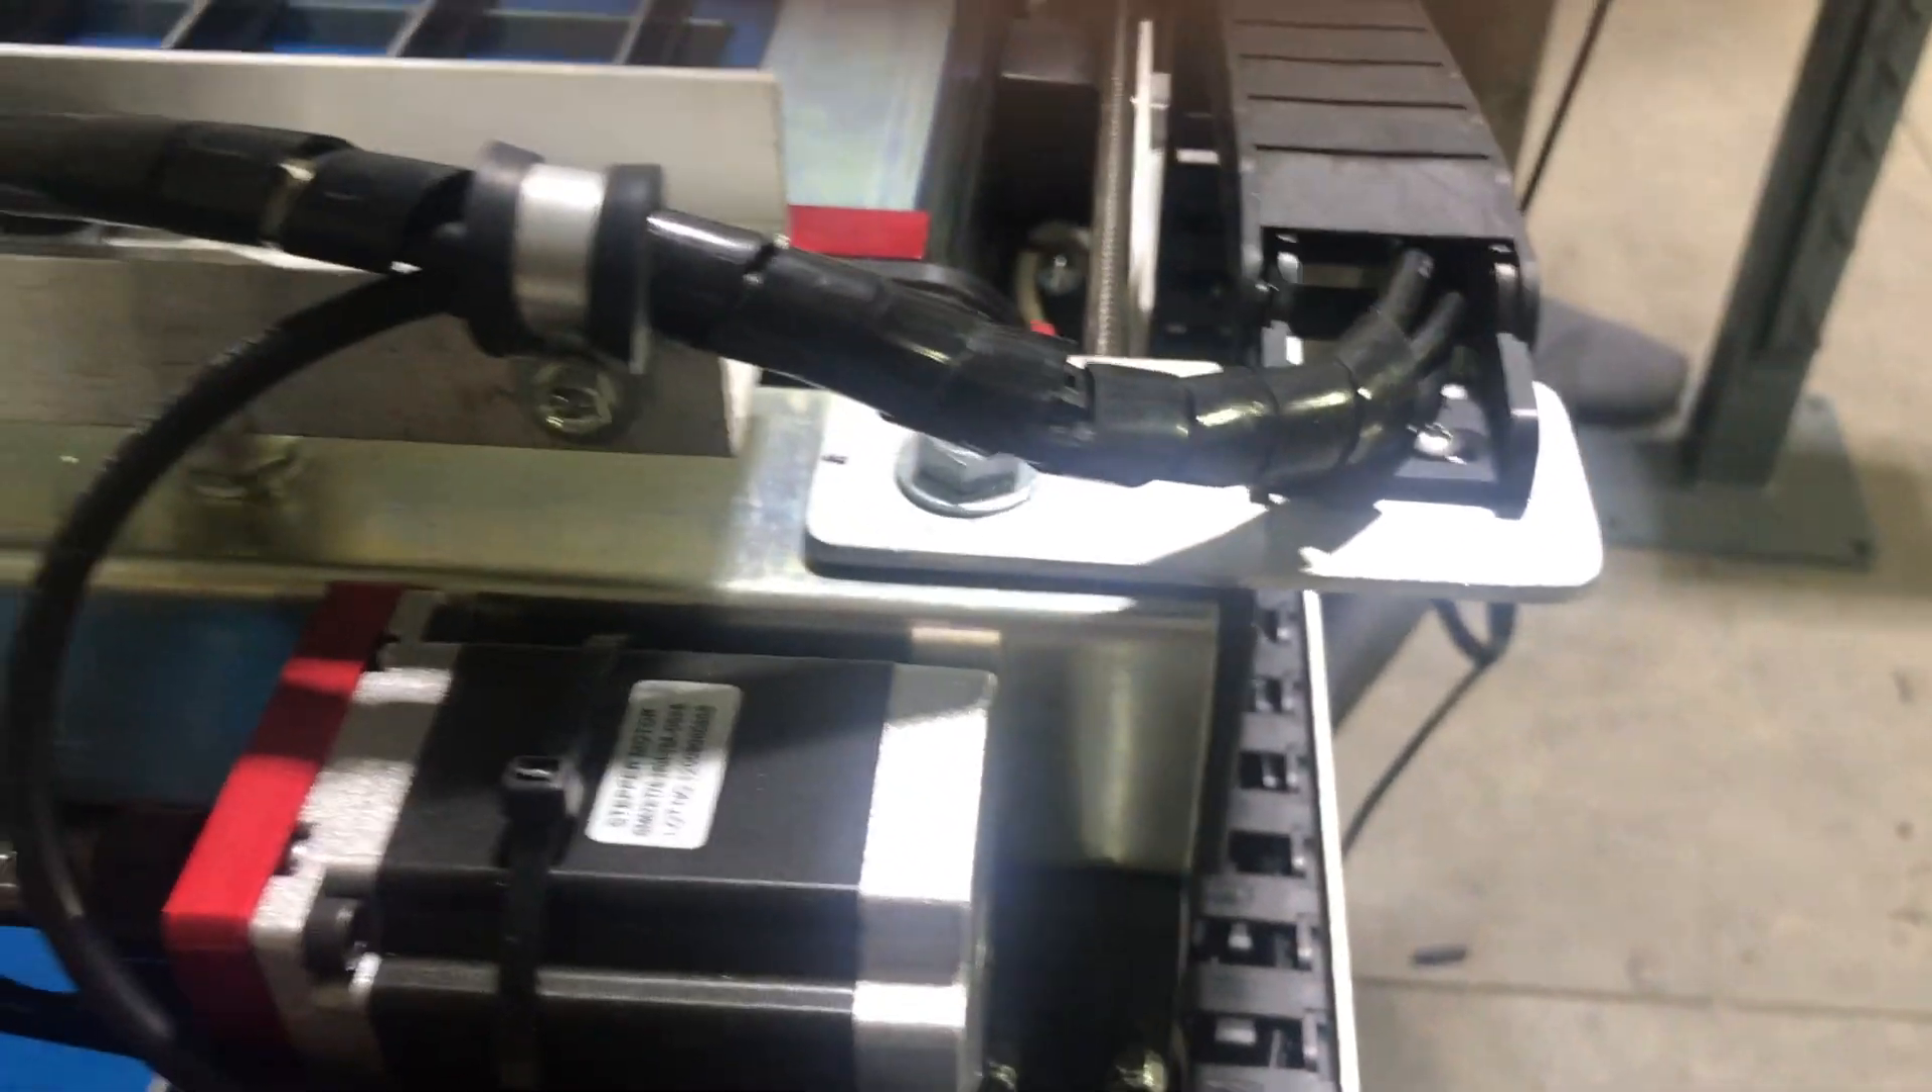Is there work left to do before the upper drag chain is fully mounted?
No.